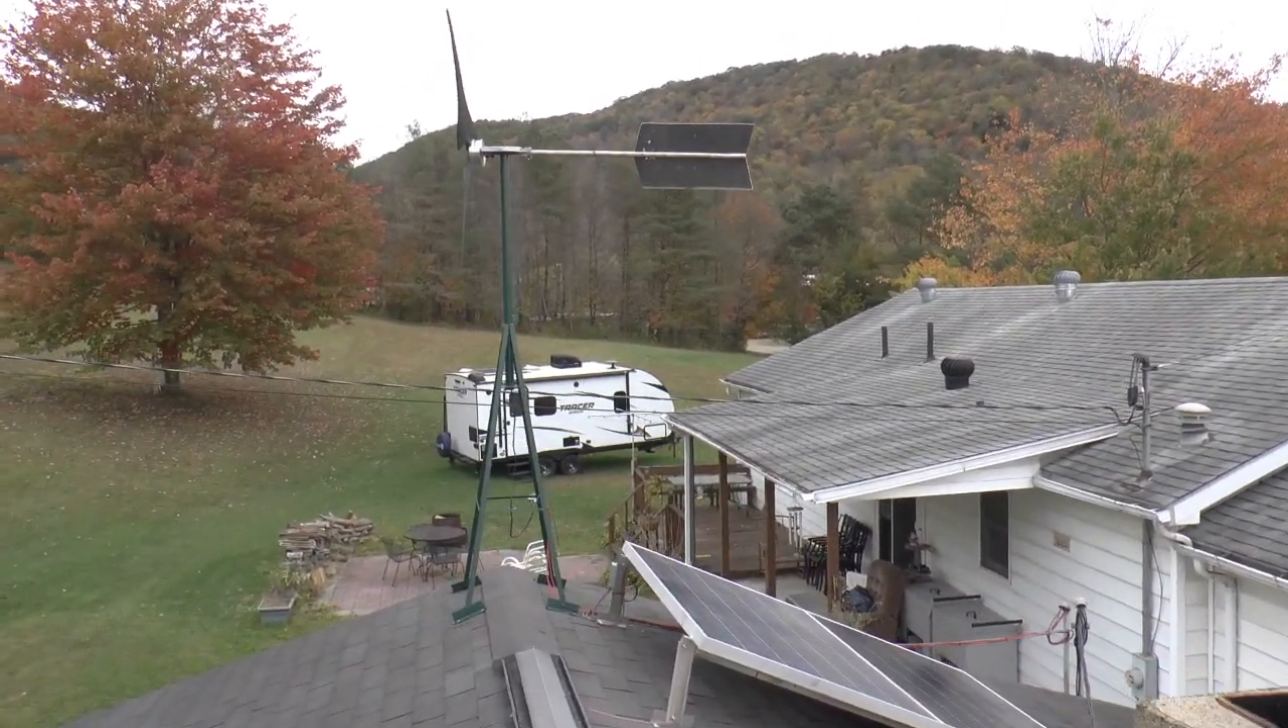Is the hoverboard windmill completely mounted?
Yes.